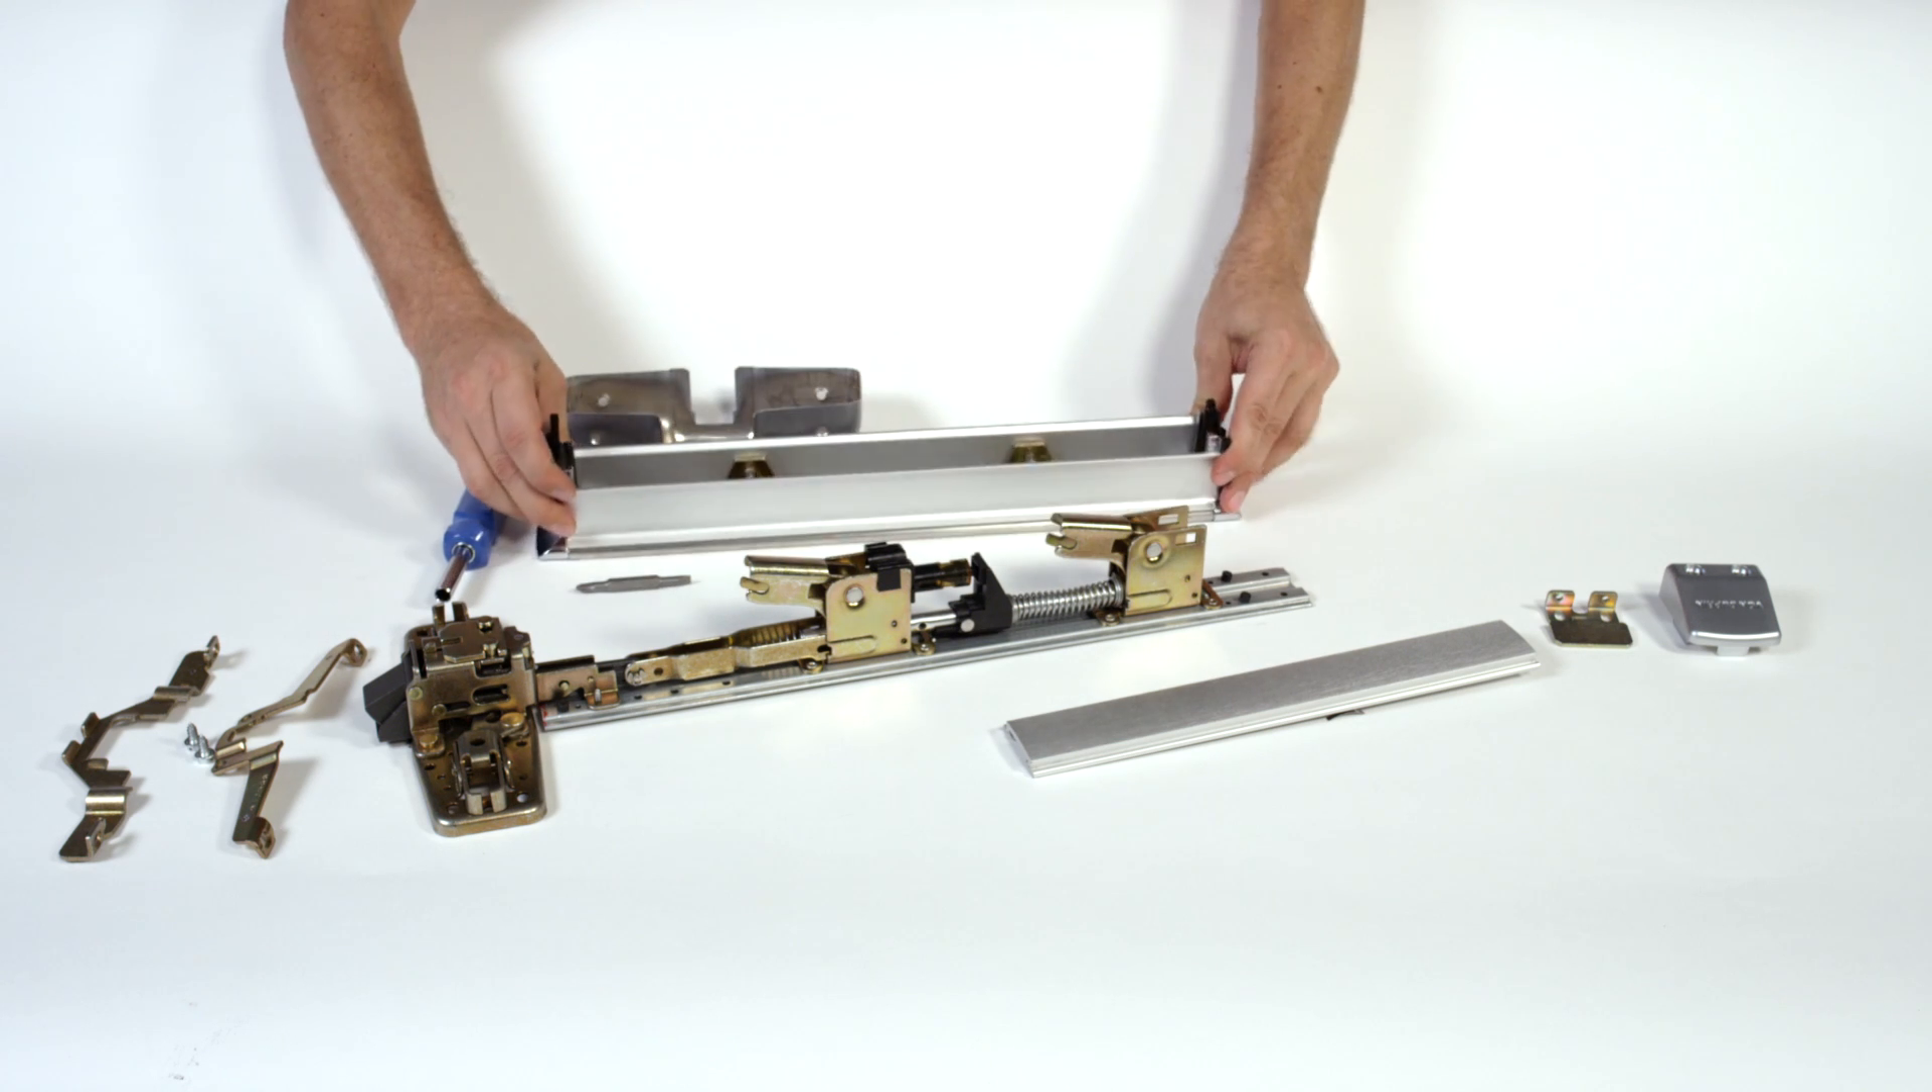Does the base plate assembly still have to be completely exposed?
No.